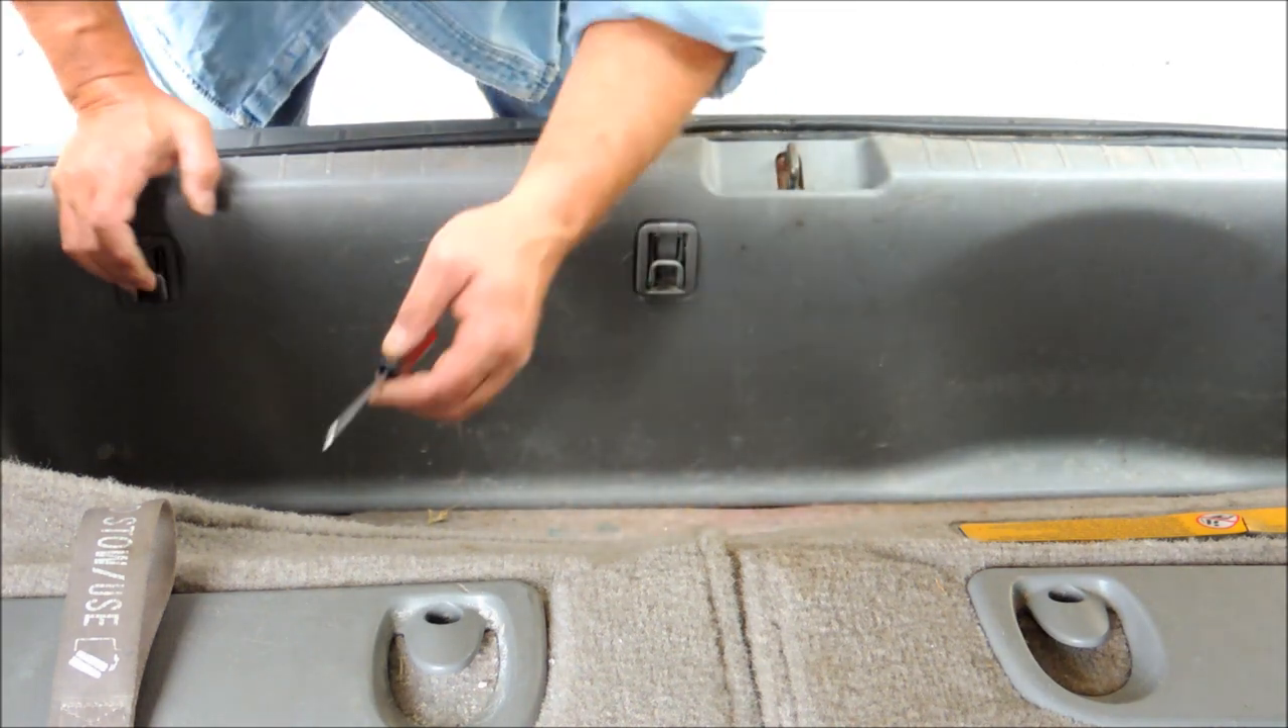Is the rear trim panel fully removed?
No.